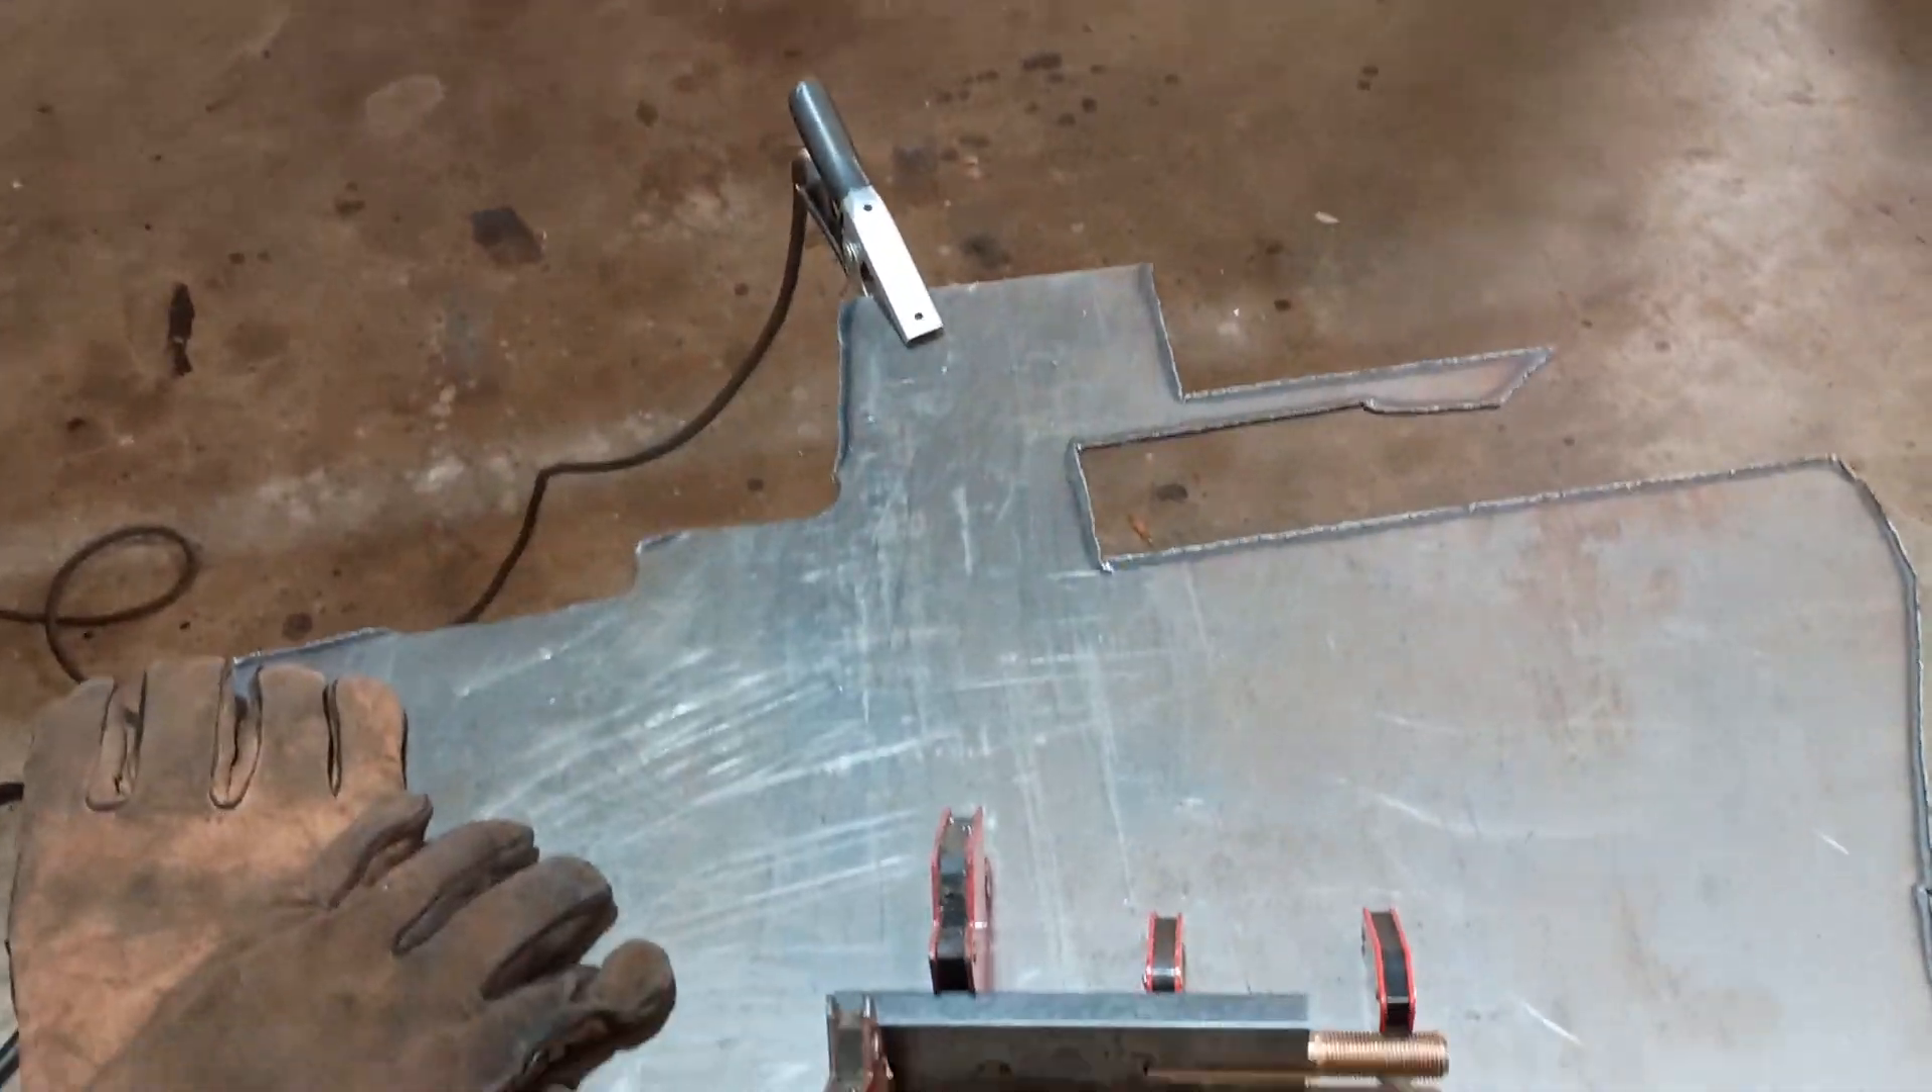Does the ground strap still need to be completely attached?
No.